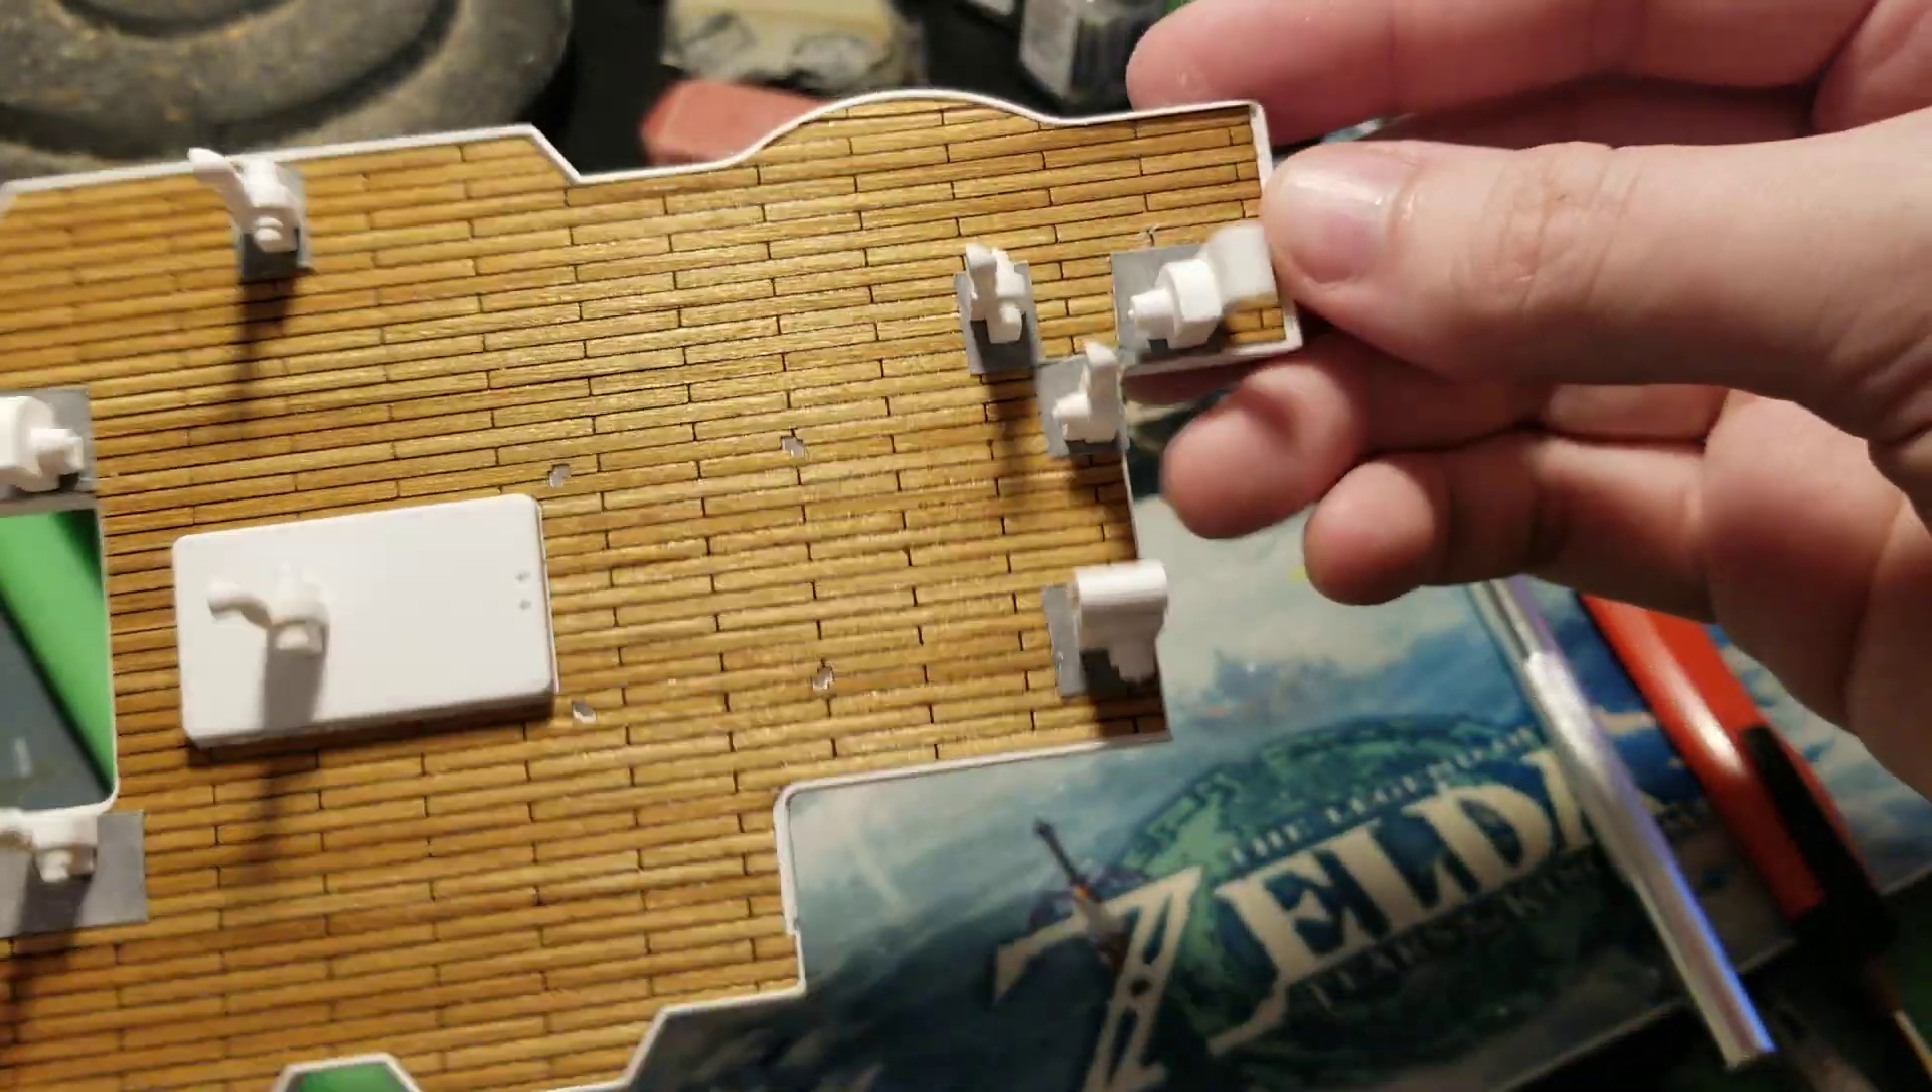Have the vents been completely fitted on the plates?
Yes.